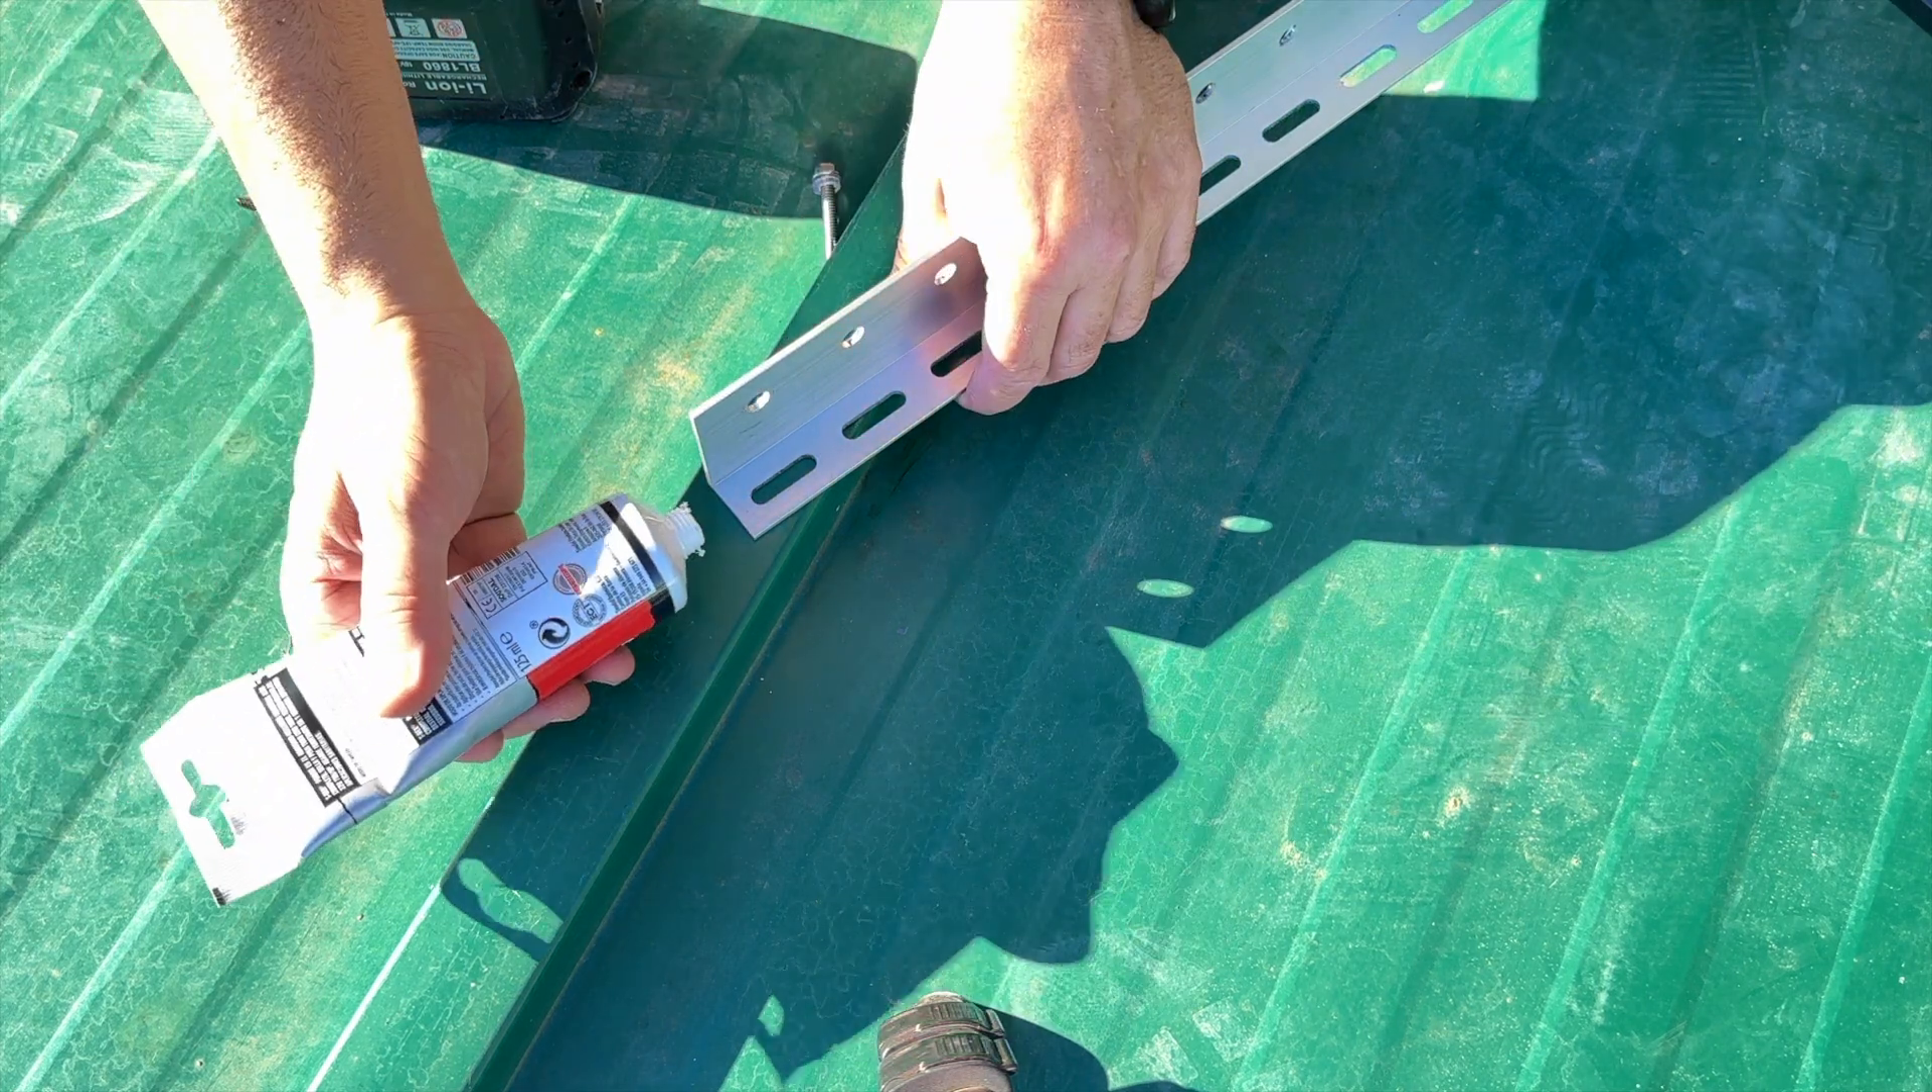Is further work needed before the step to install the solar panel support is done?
Yes.